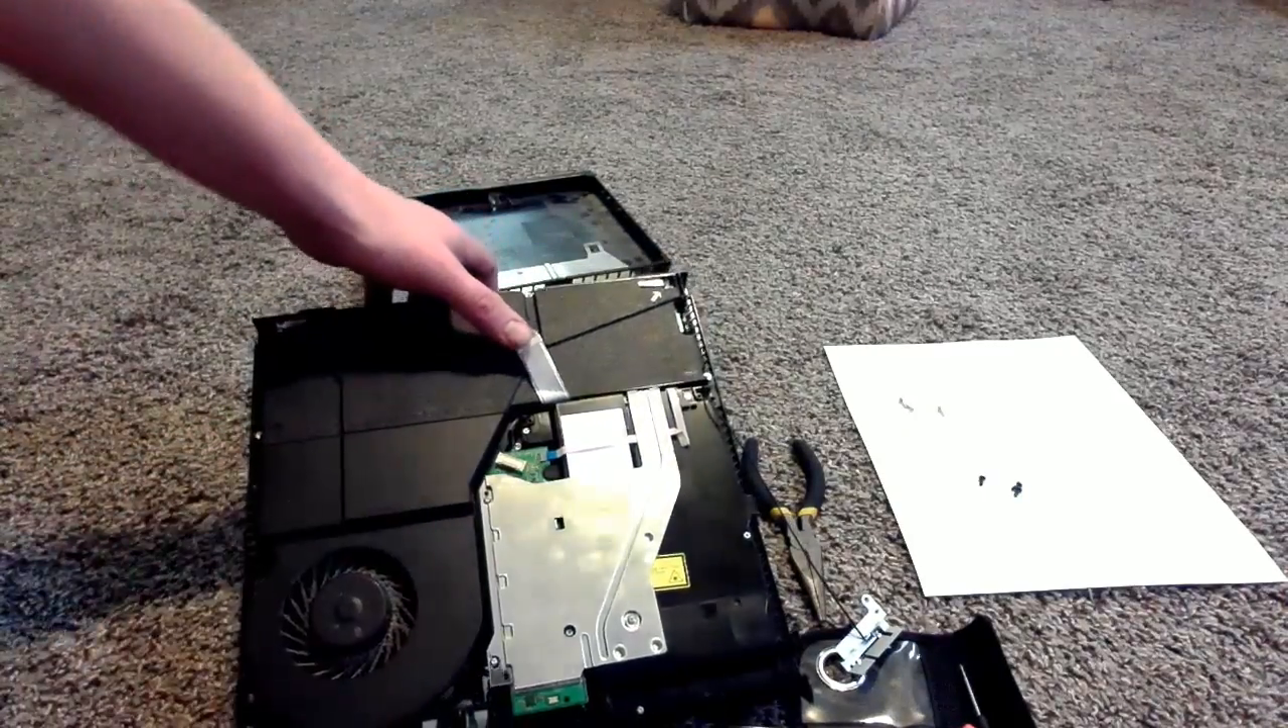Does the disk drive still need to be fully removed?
Yes.